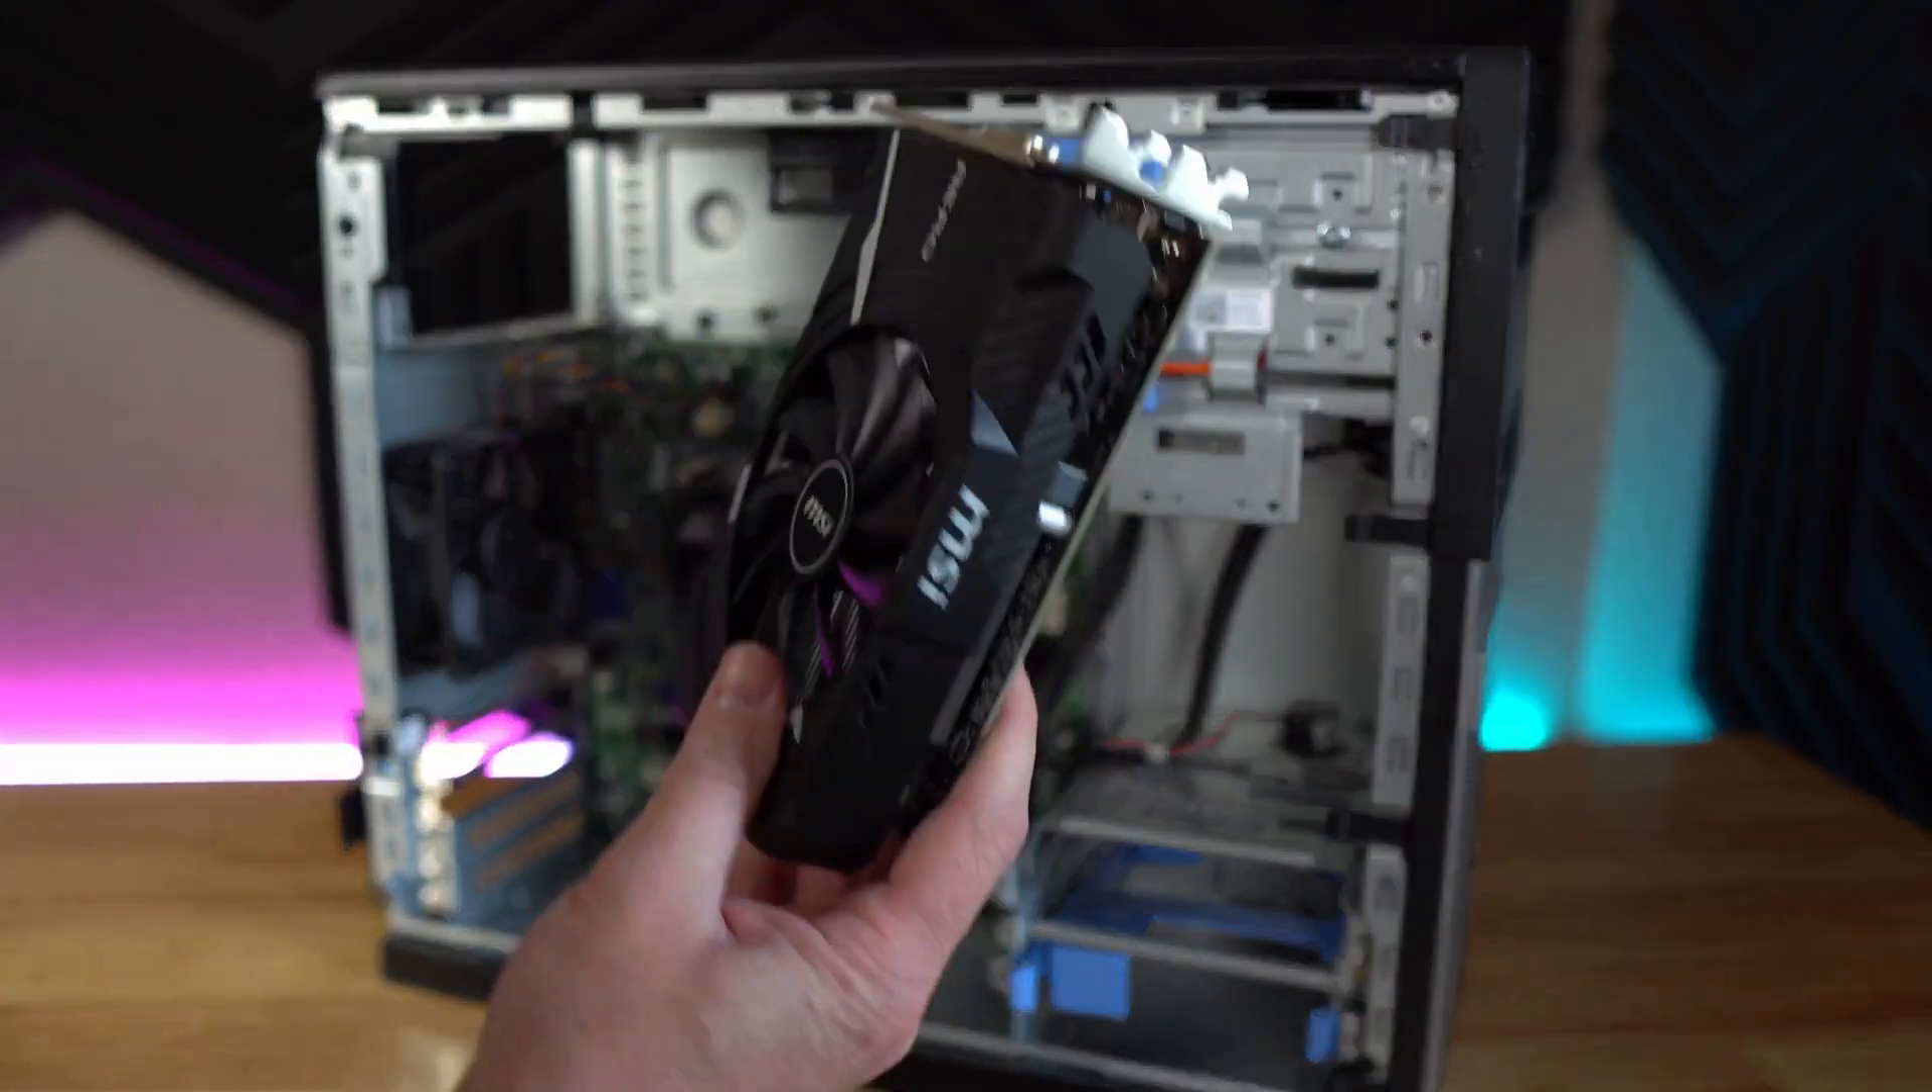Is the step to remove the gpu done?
Yes.